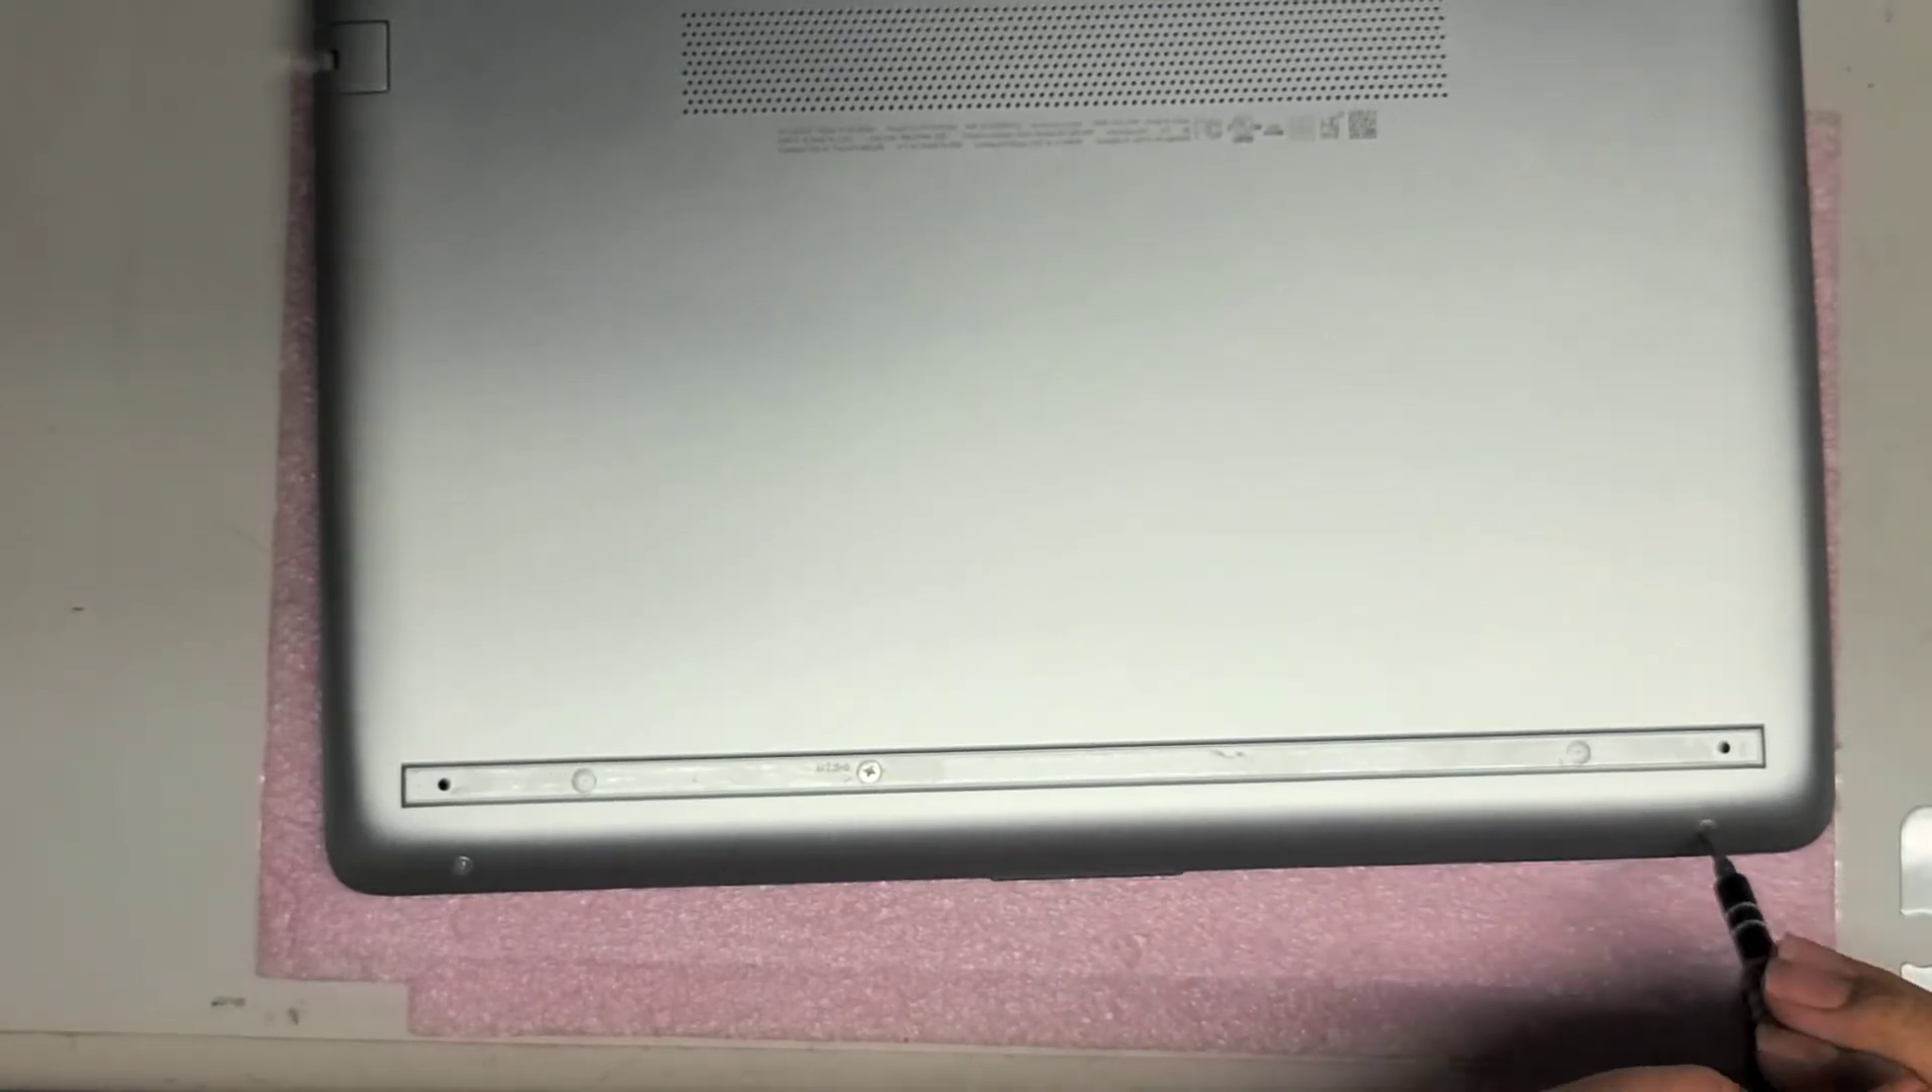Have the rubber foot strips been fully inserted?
No.